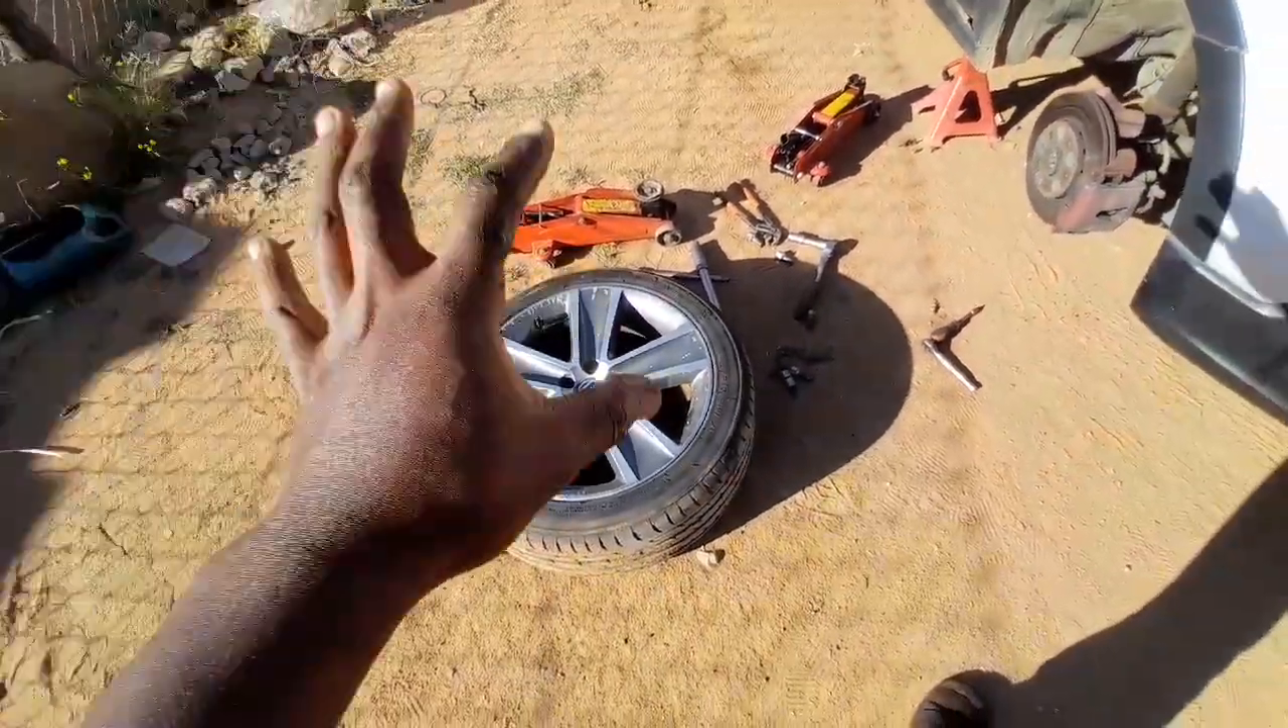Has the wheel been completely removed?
Yes.